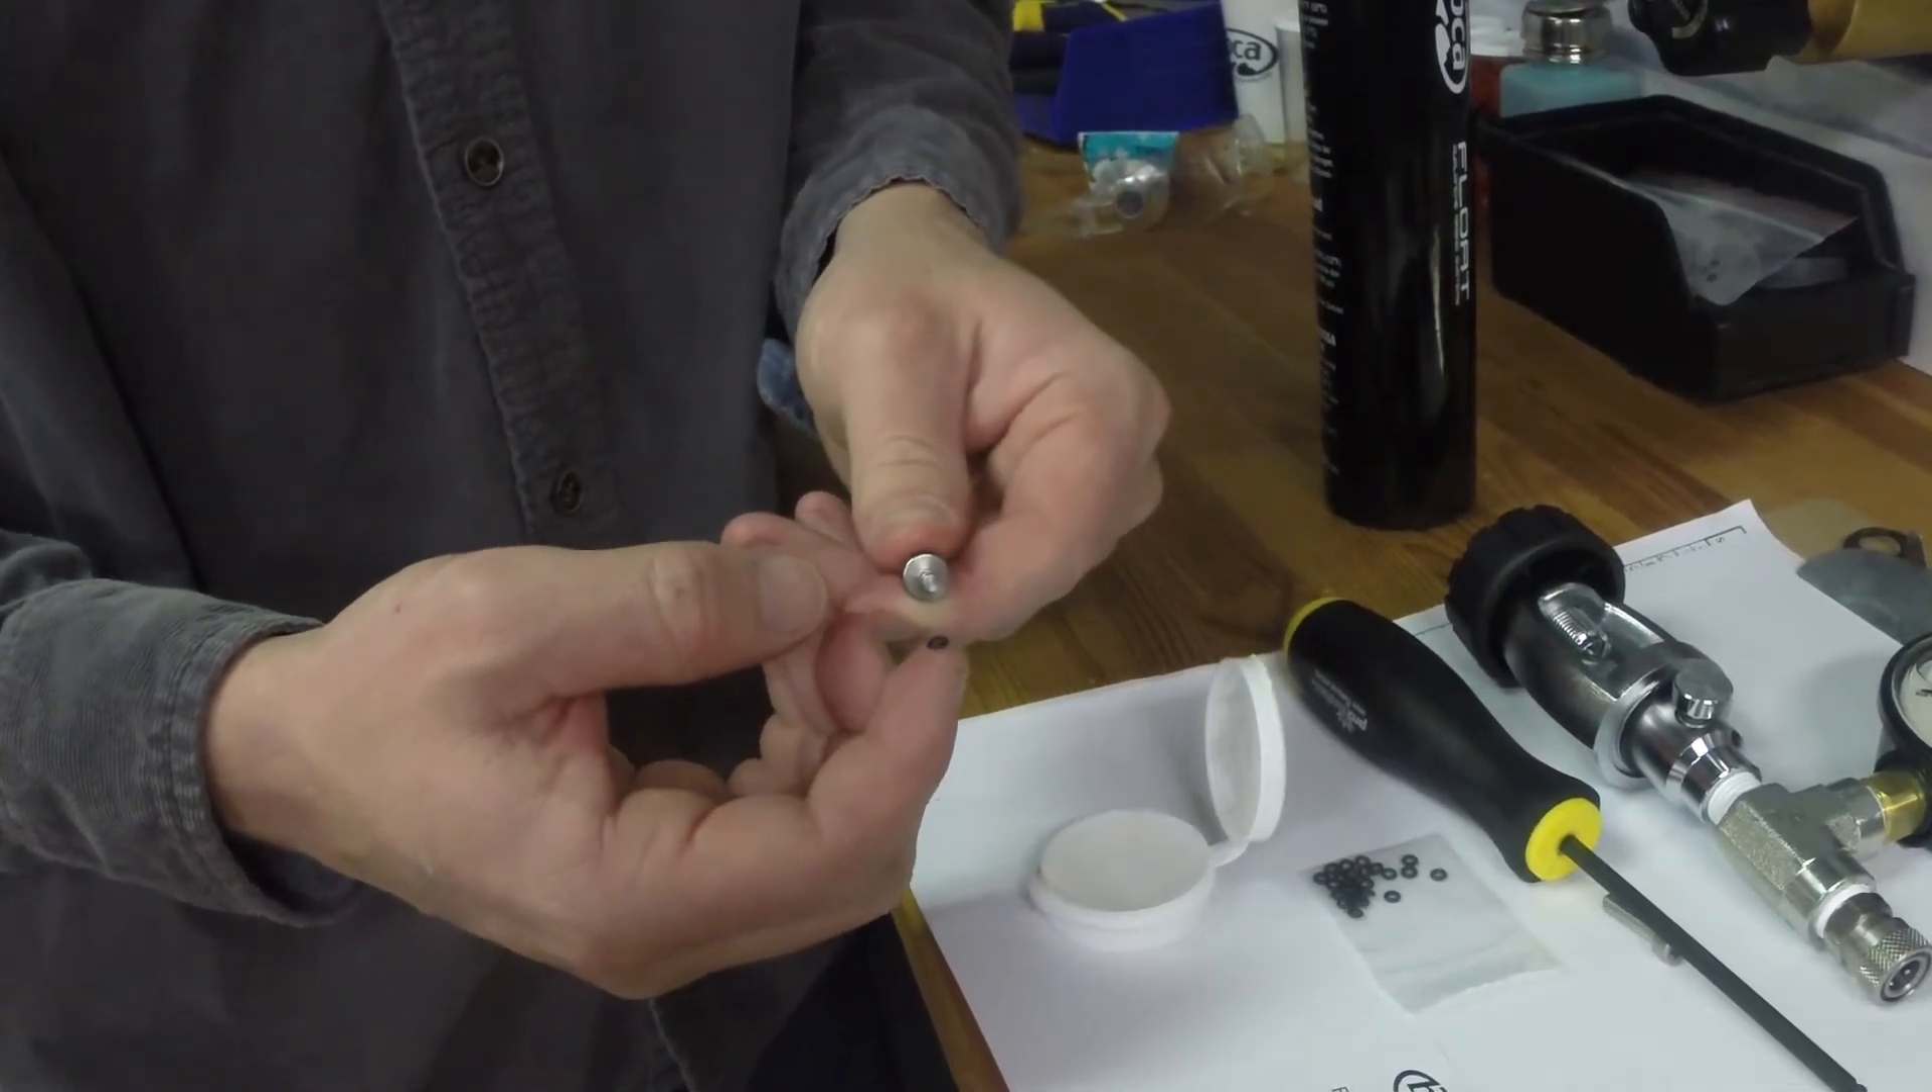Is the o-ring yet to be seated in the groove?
Yes.